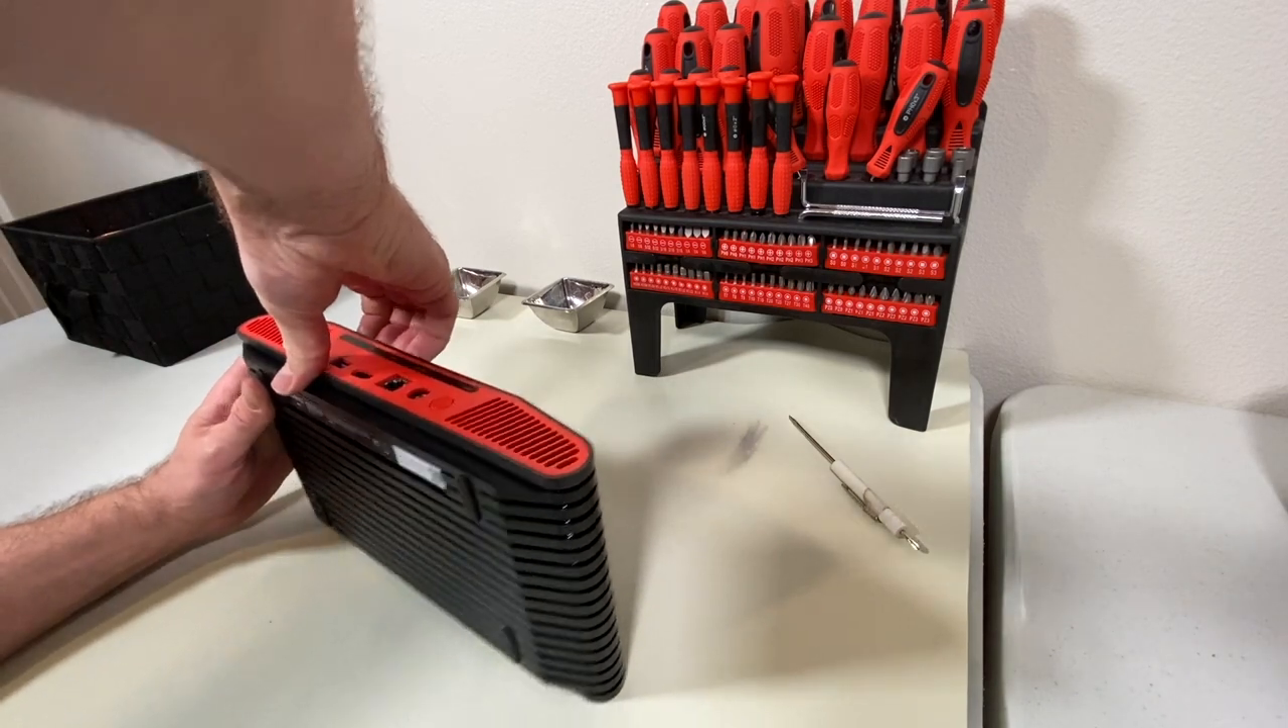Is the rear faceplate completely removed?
No.